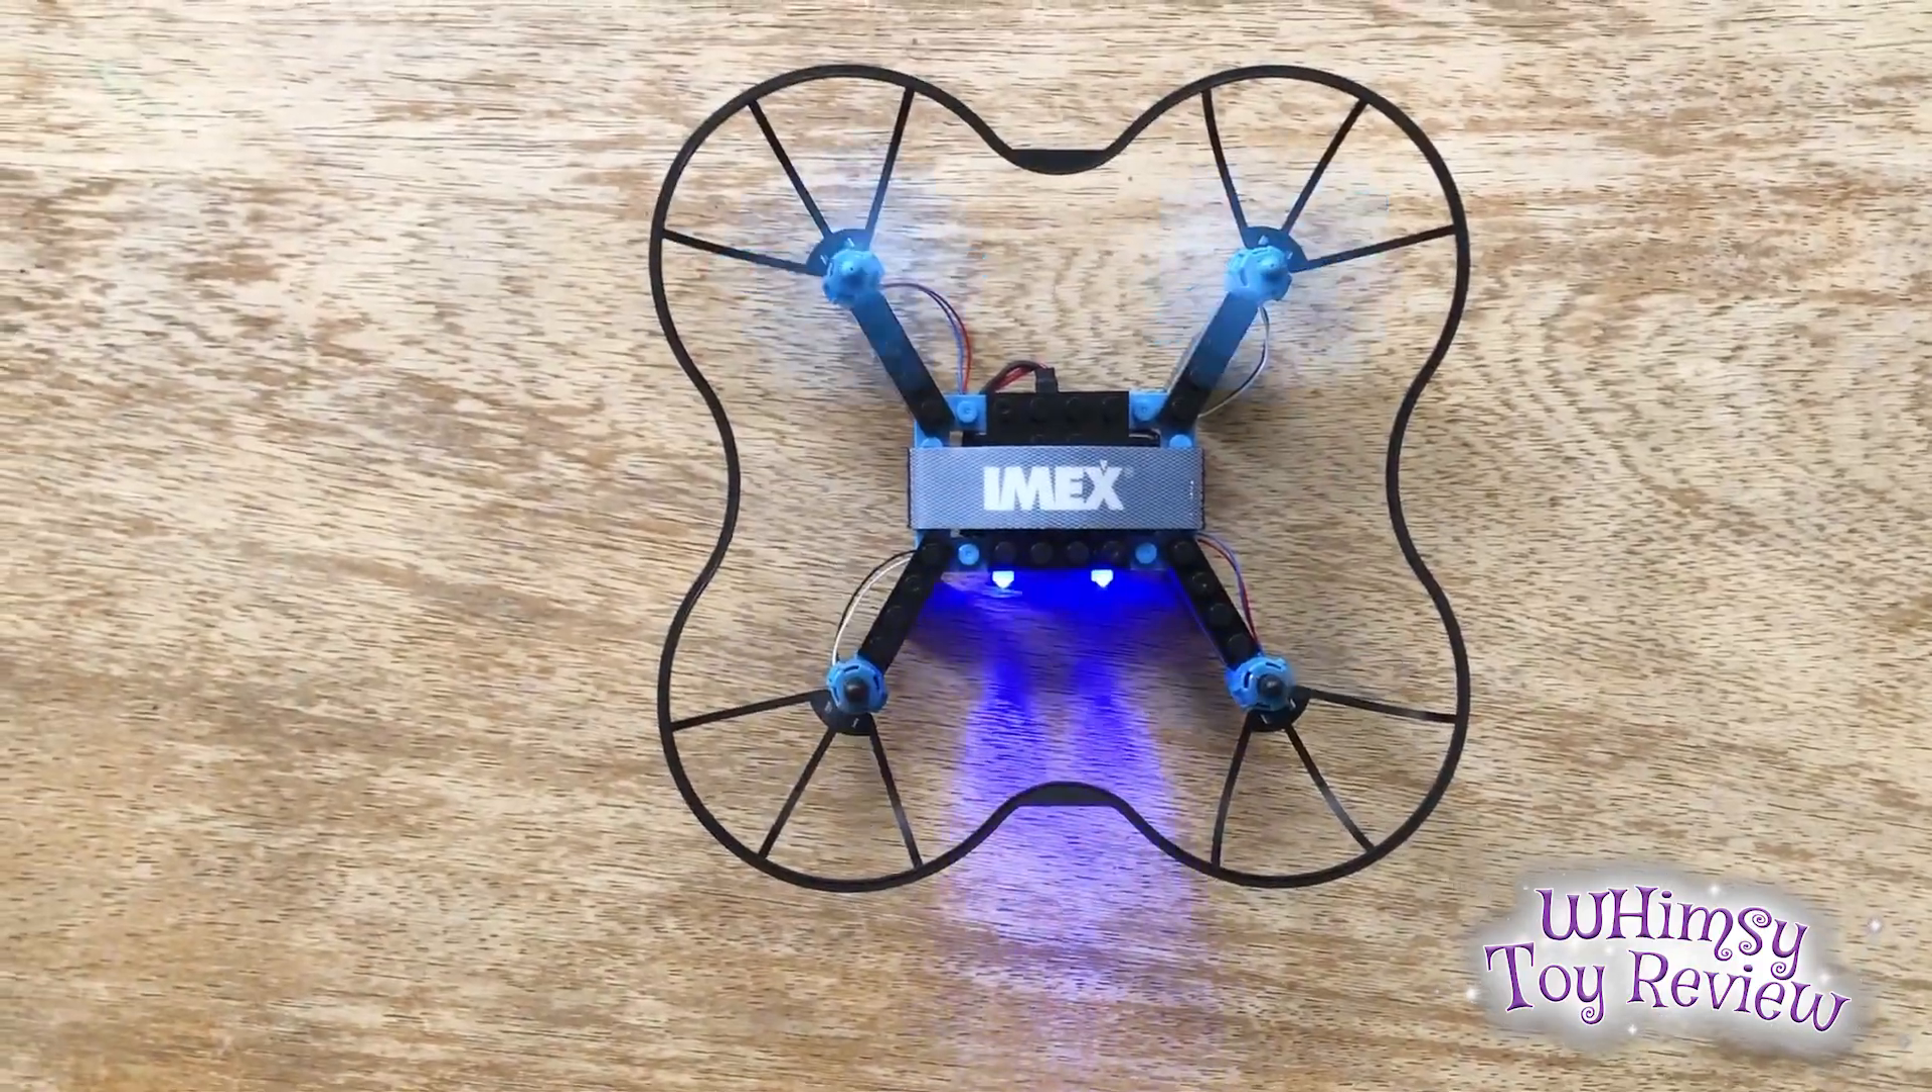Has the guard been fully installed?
Yes.